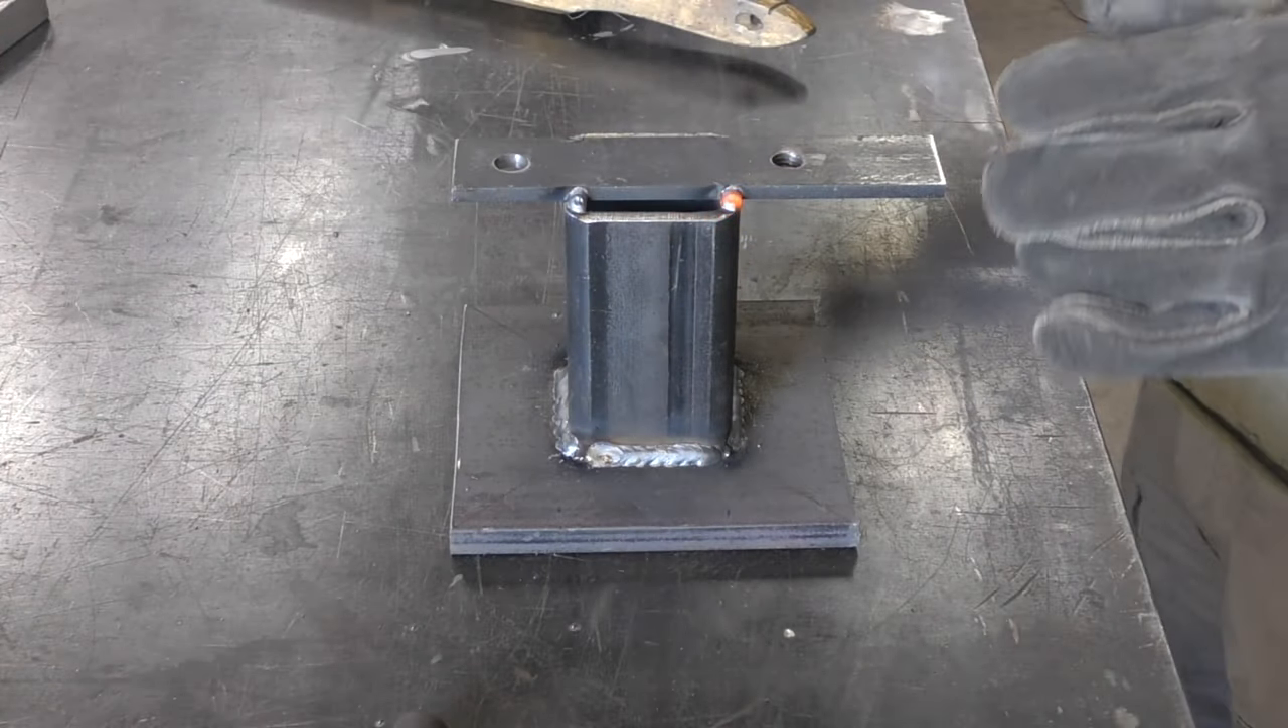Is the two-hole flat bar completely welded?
No.